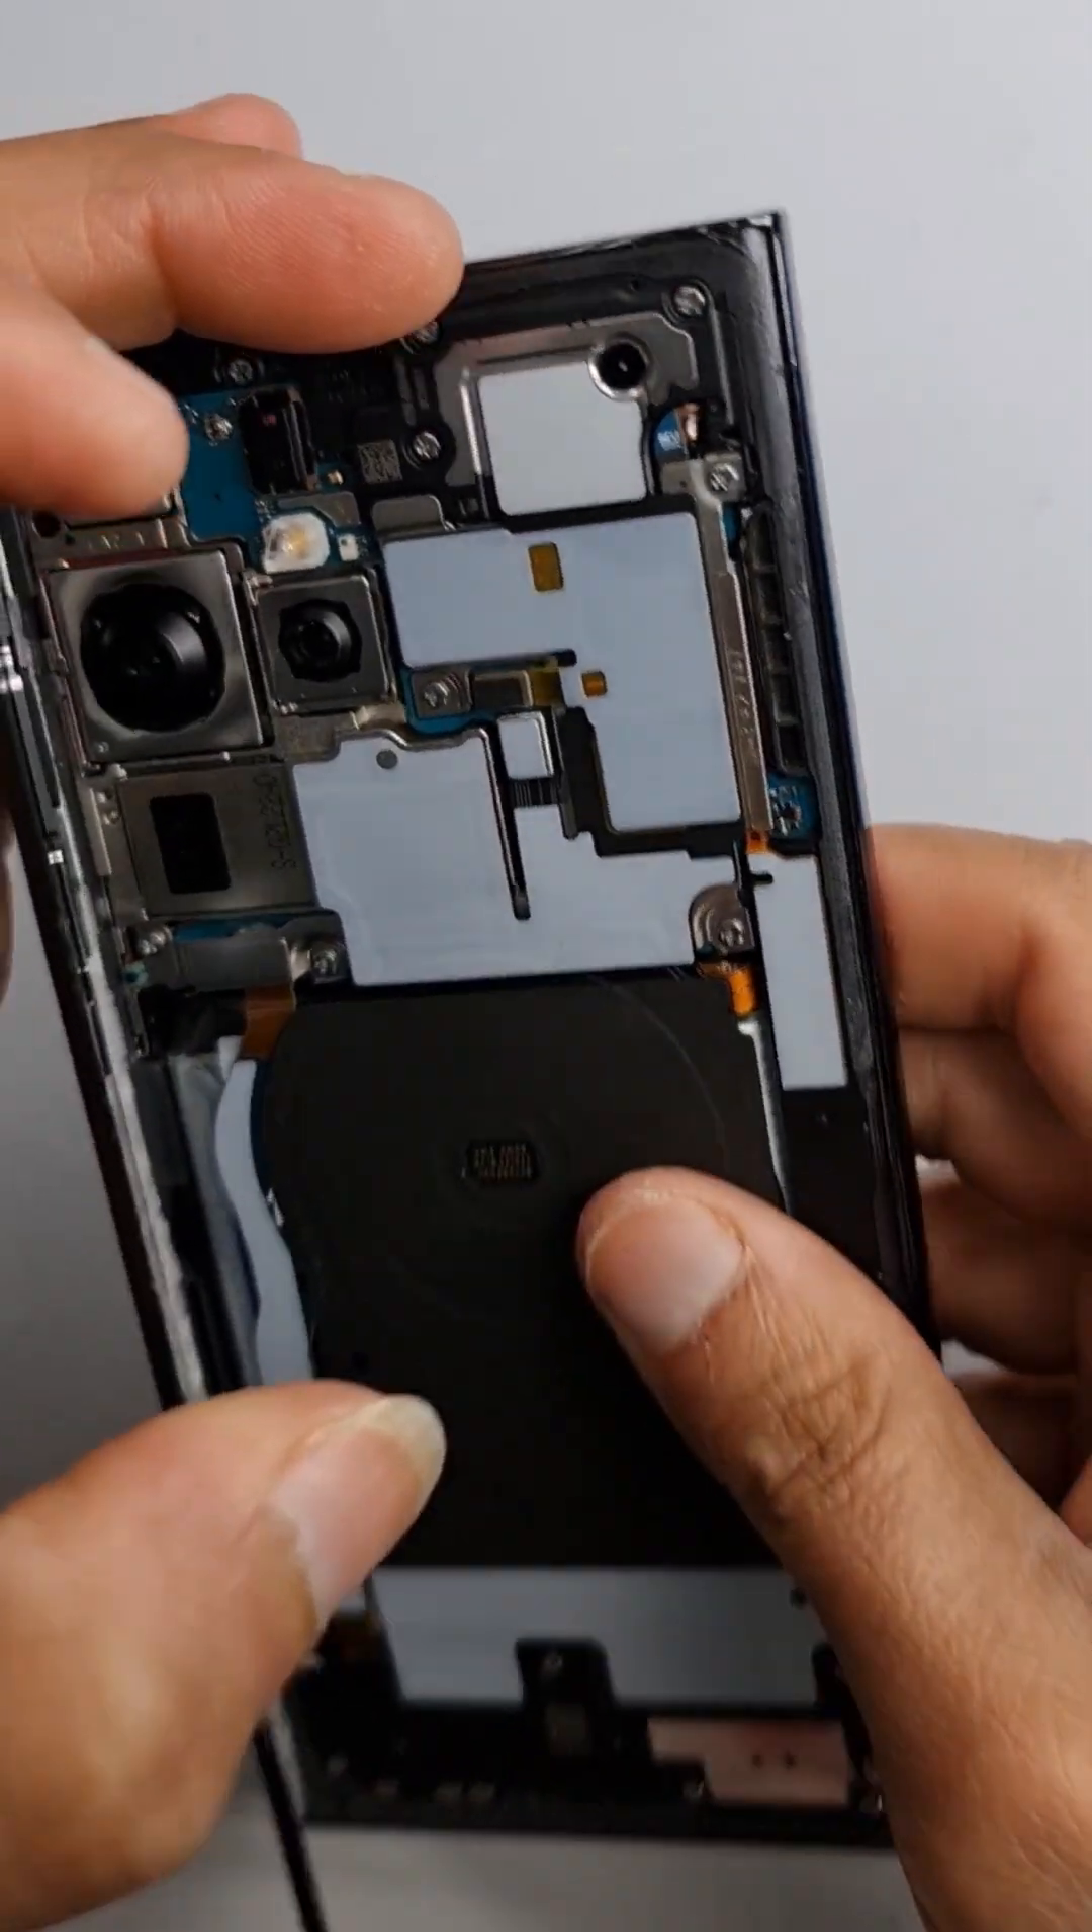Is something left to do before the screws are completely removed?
Yes.